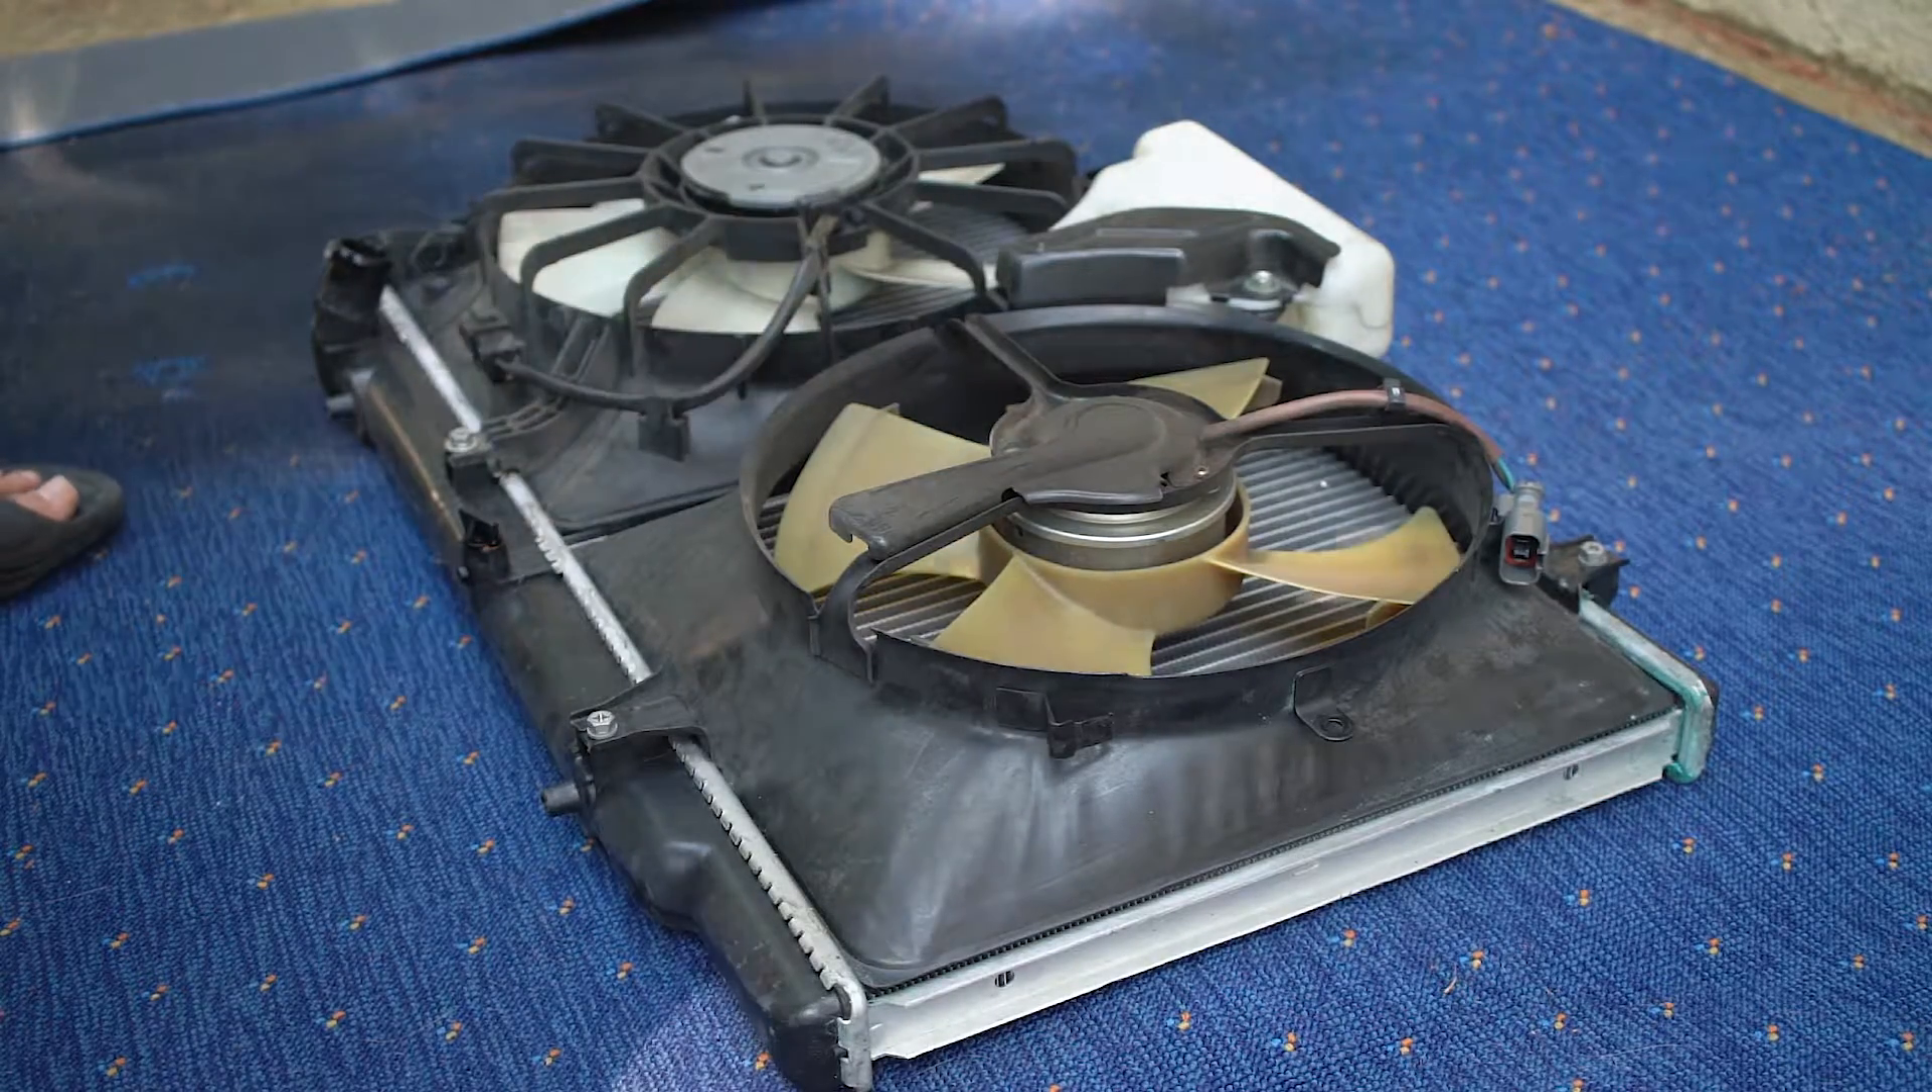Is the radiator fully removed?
Yes.